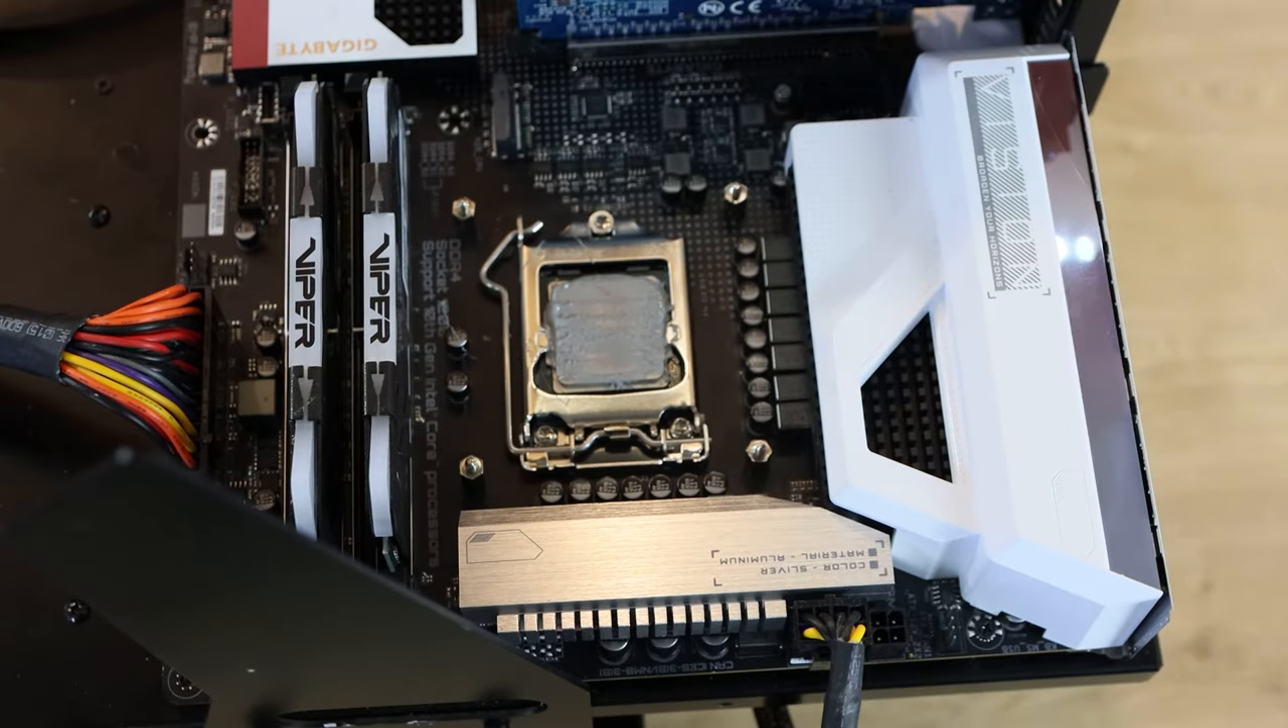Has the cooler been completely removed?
Yes.